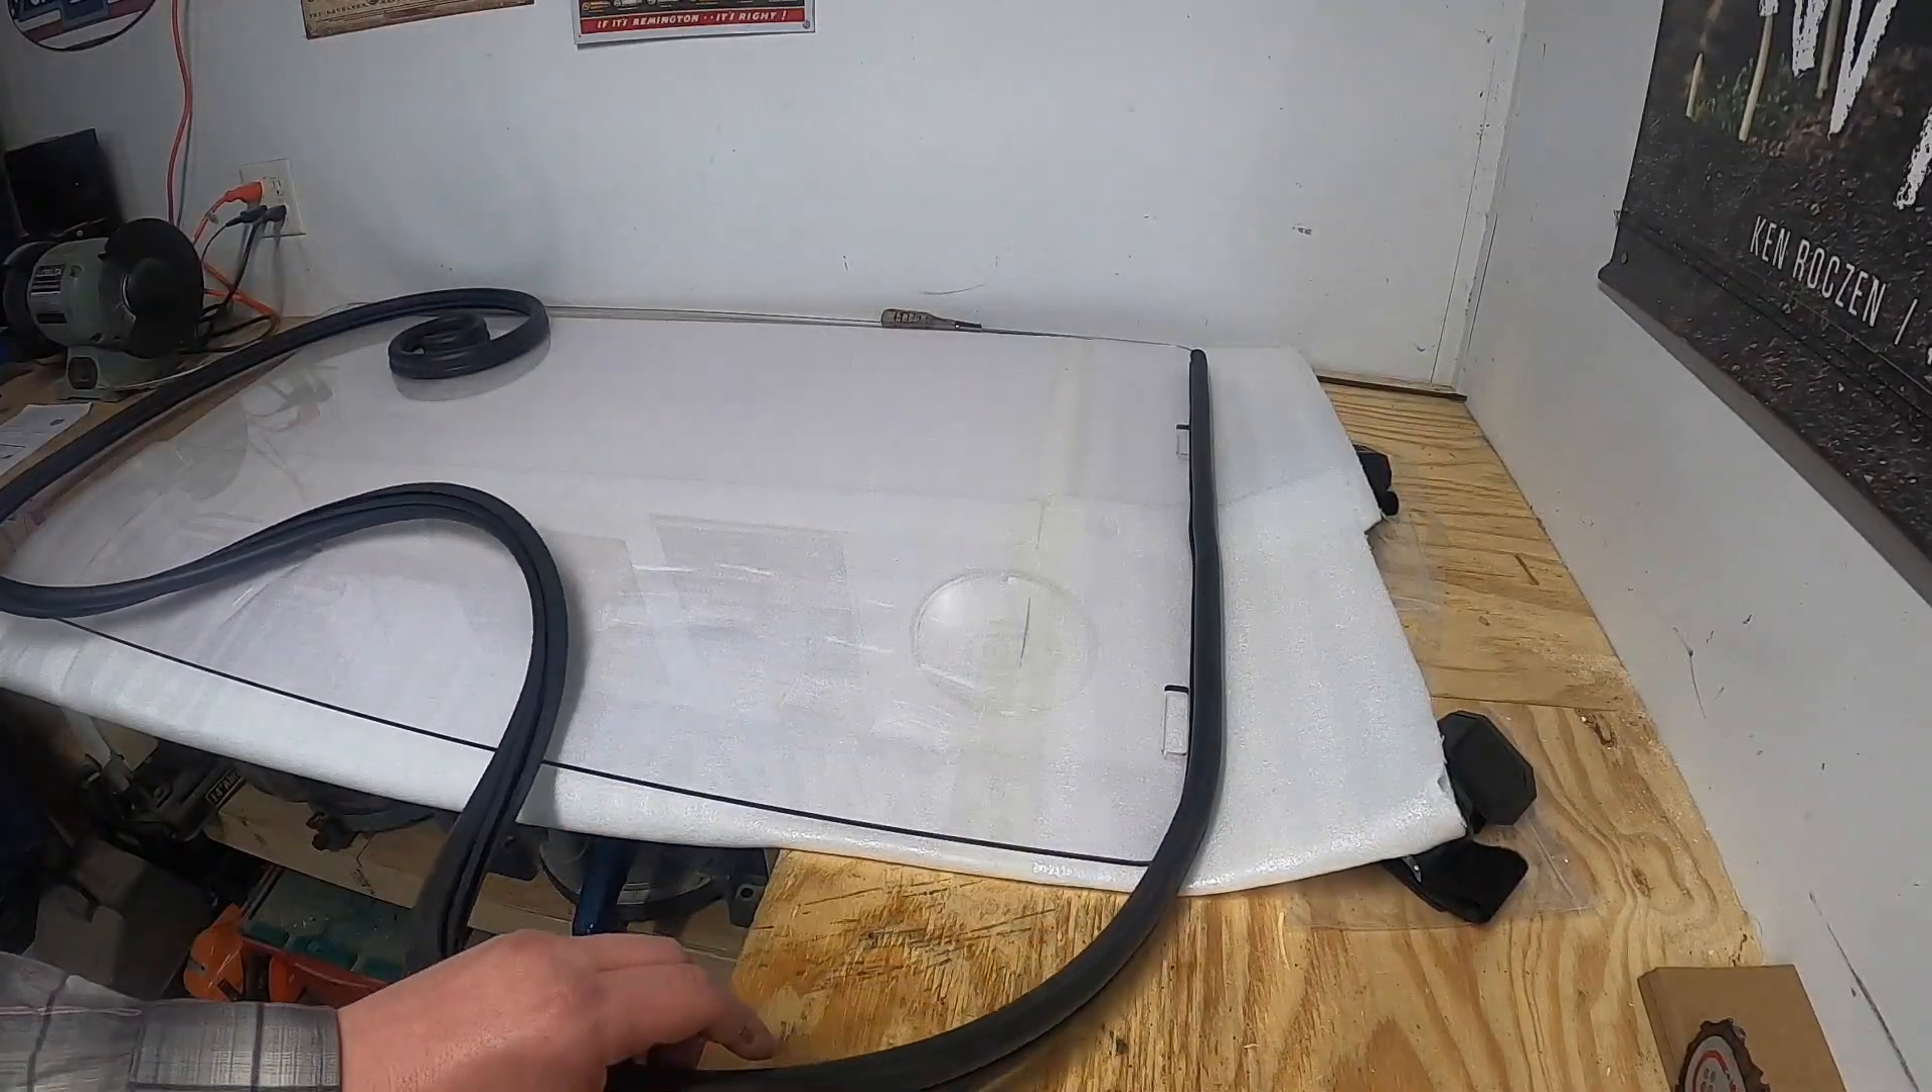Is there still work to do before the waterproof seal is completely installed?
Yes.